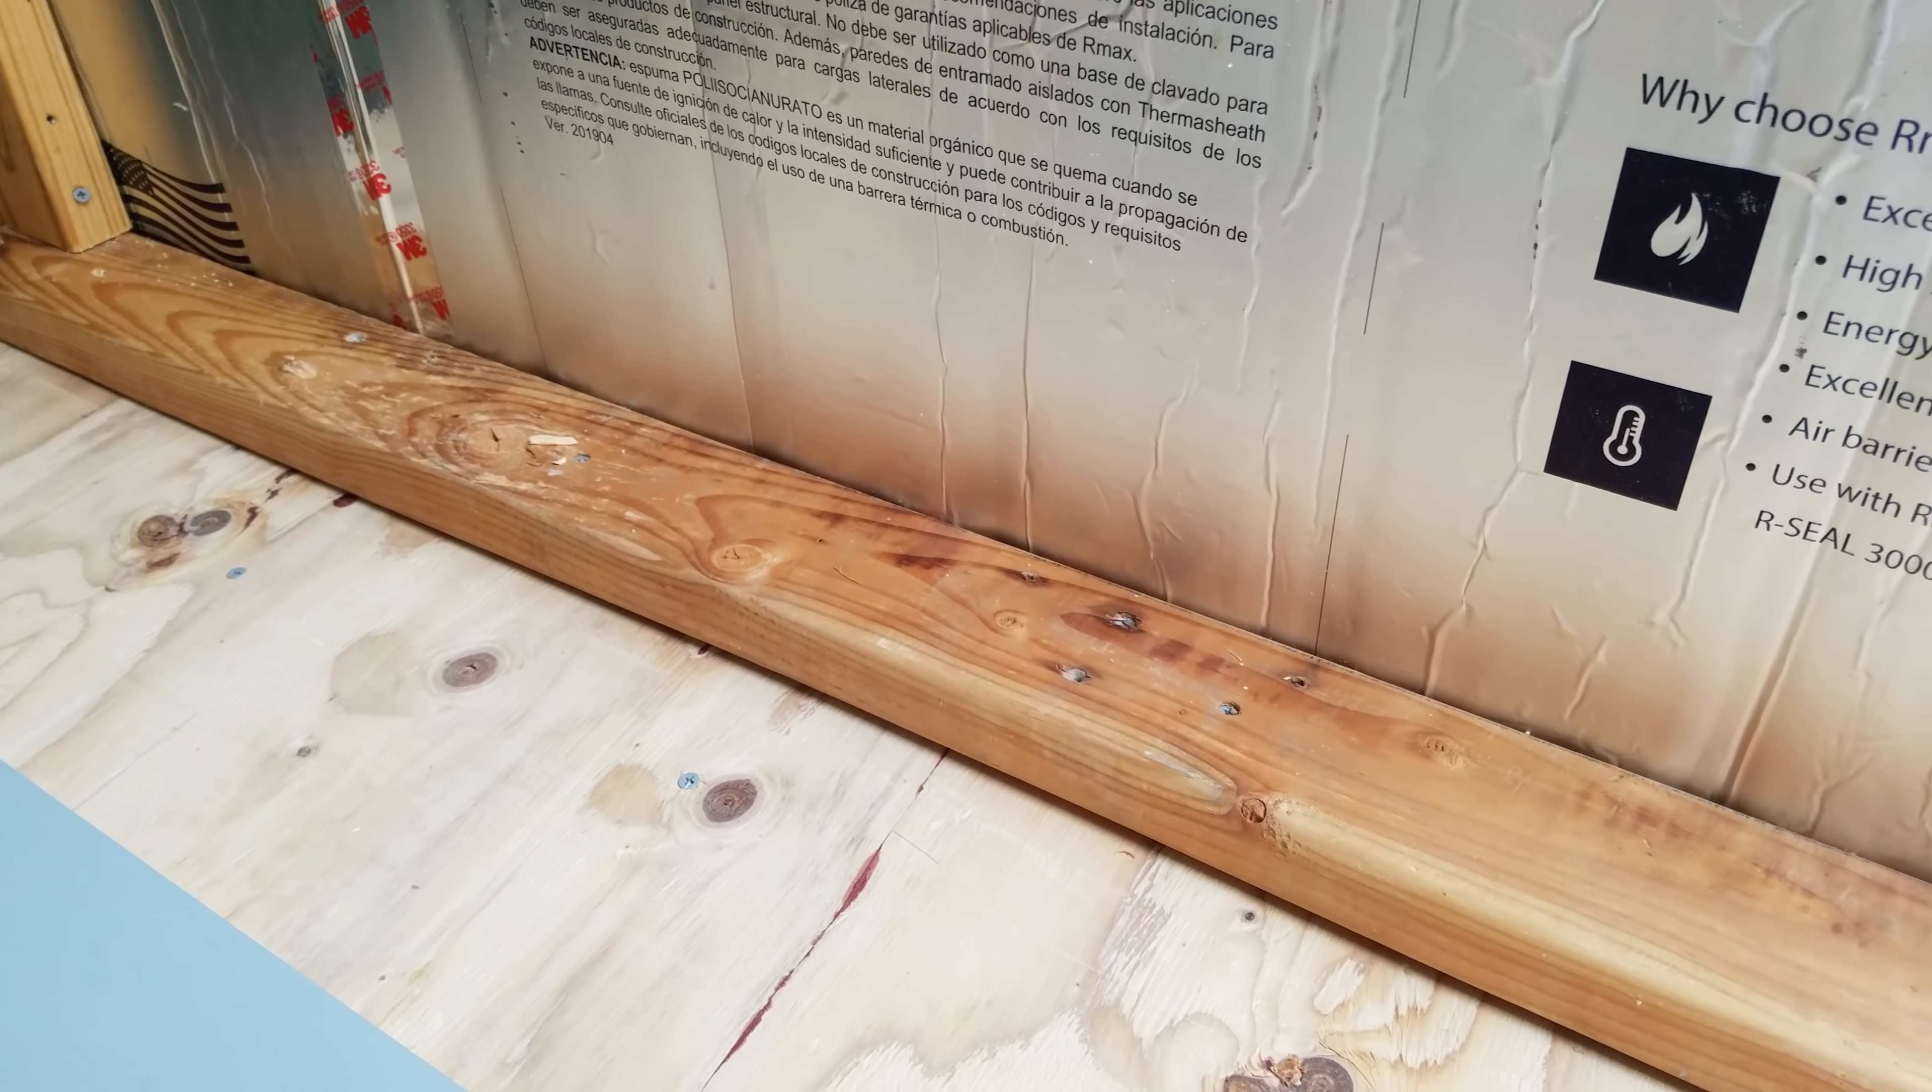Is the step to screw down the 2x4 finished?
Yes.